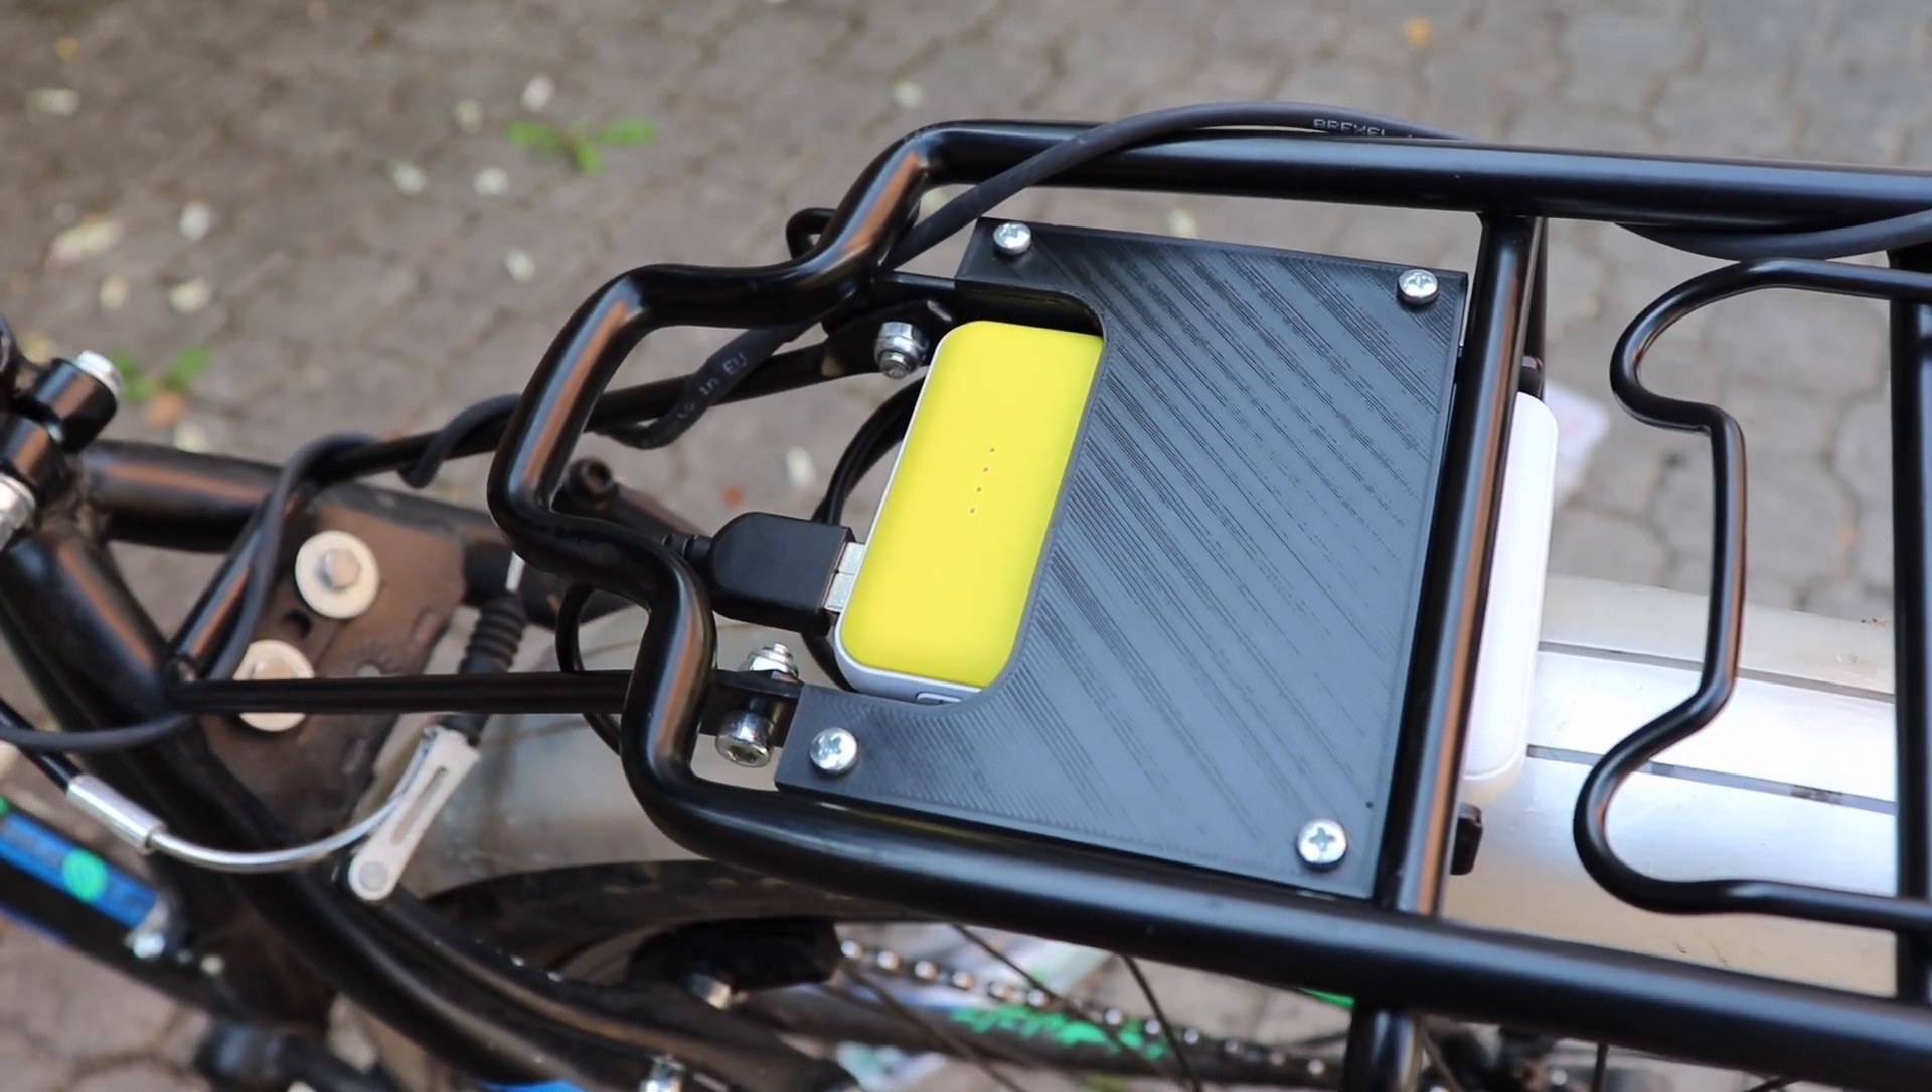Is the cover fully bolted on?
Yes.